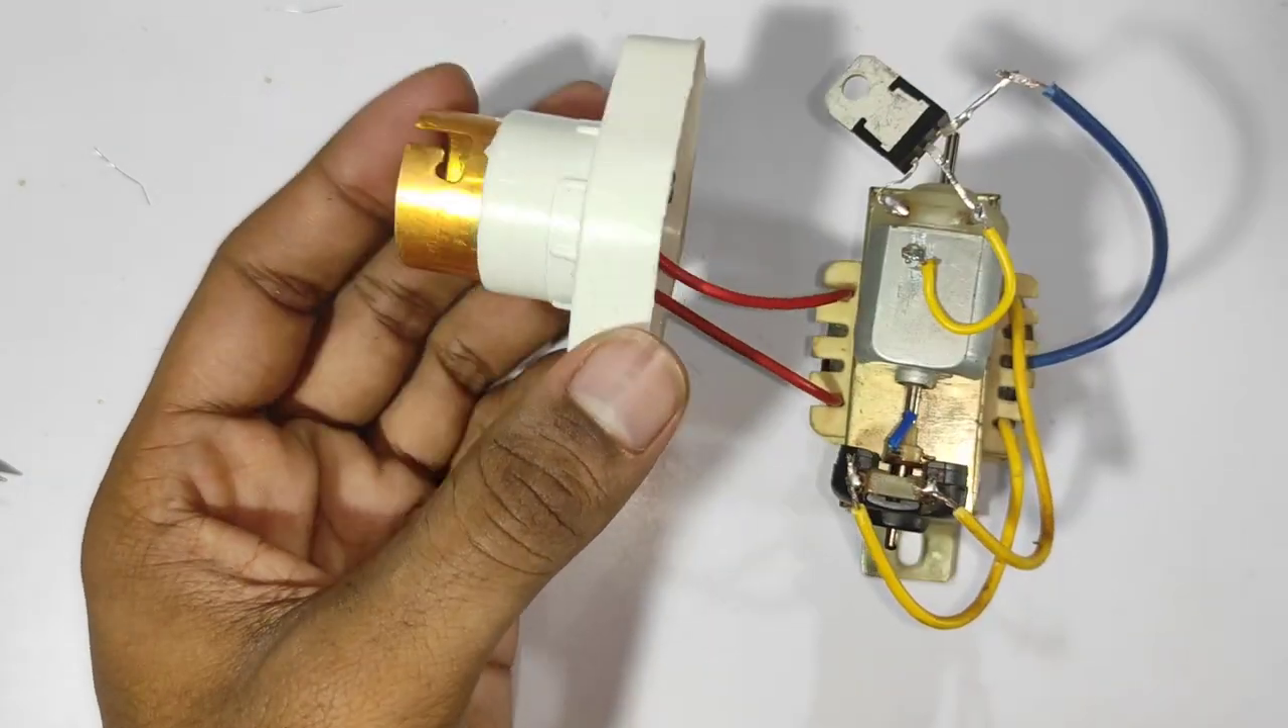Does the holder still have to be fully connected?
No.